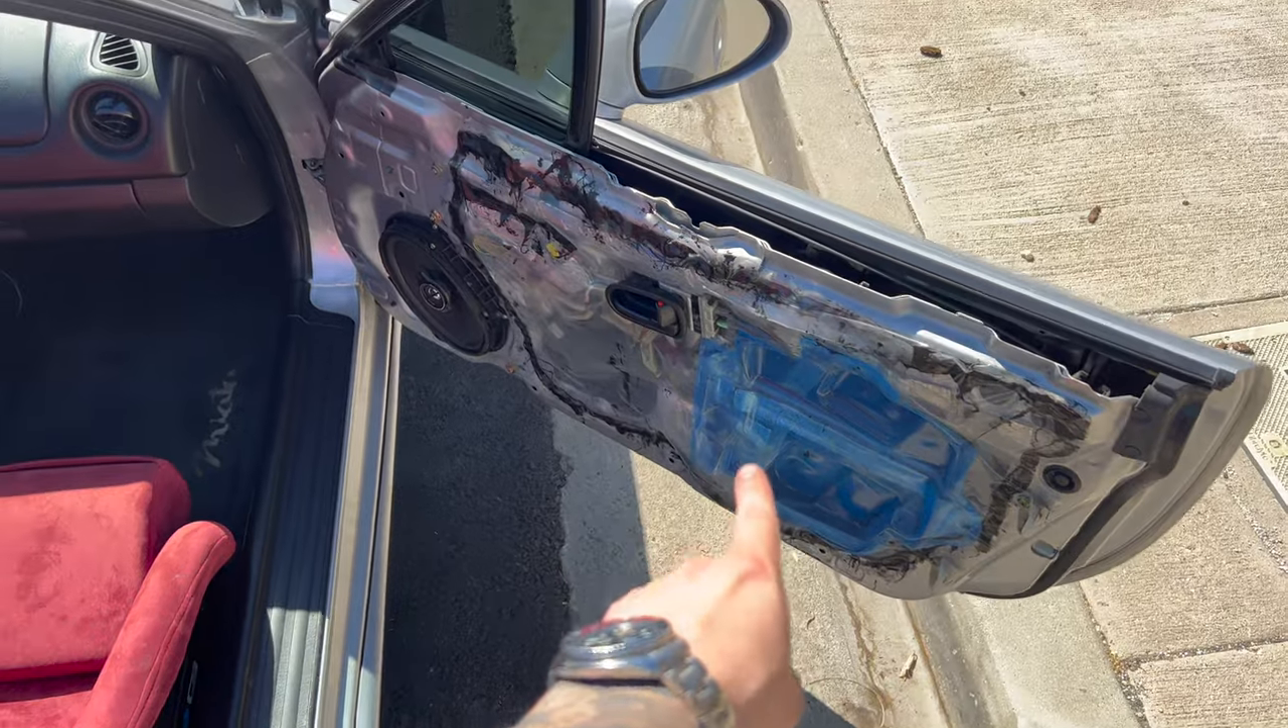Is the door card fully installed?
No.